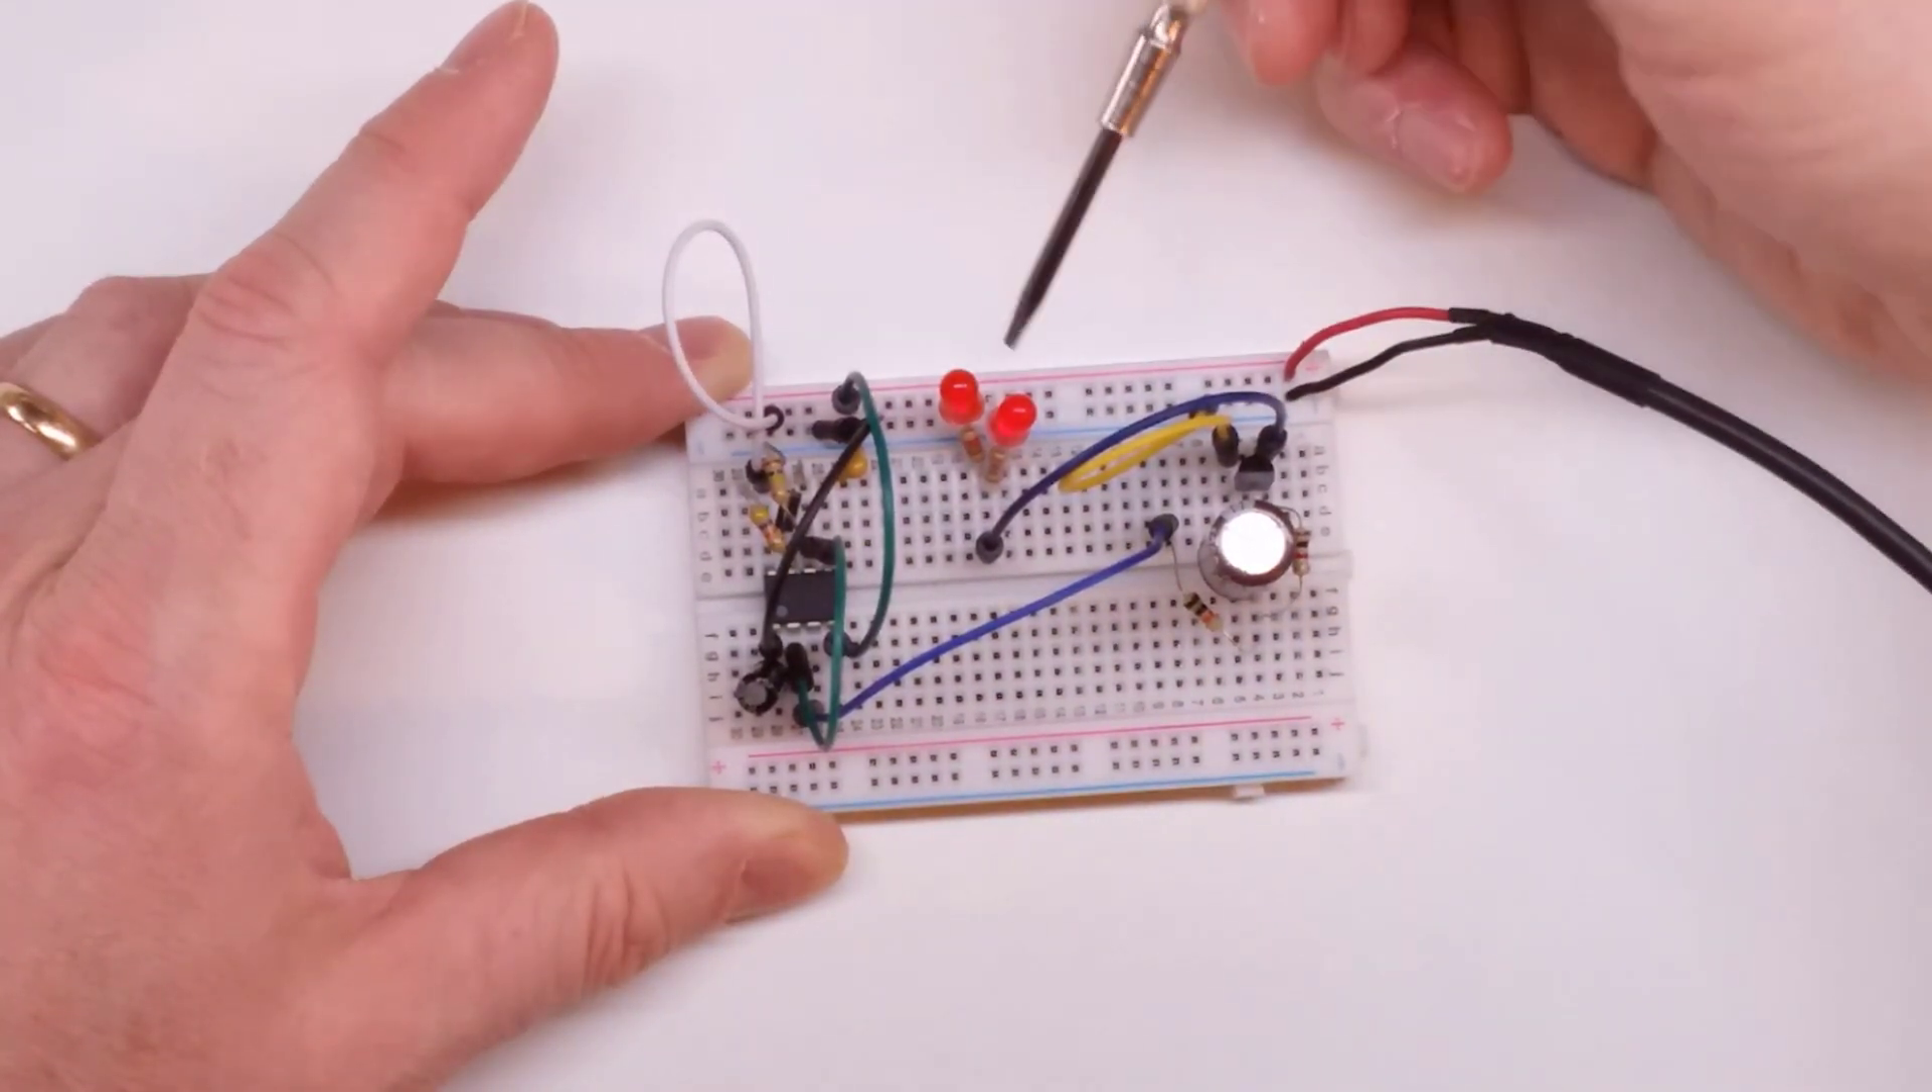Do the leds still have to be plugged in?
No.